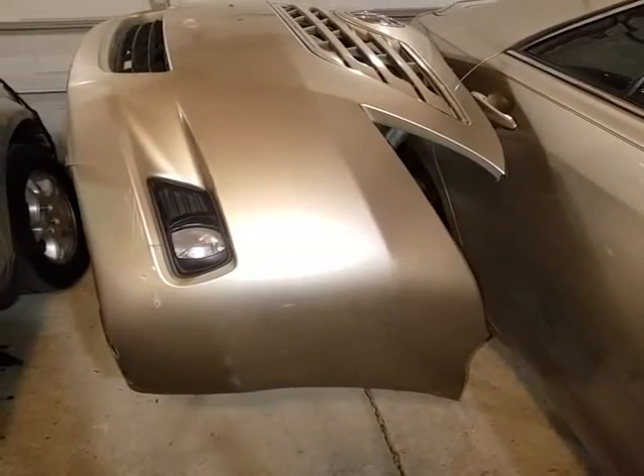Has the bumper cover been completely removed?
Yes.